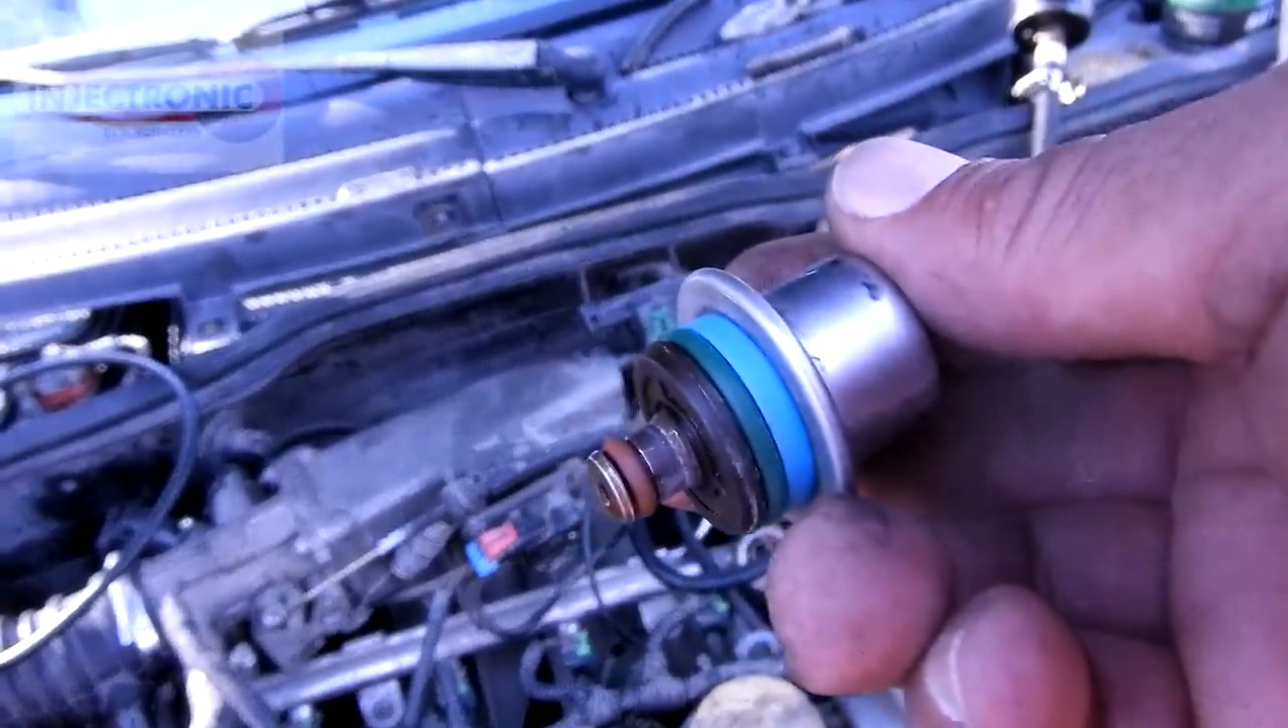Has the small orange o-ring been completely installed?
Yes.